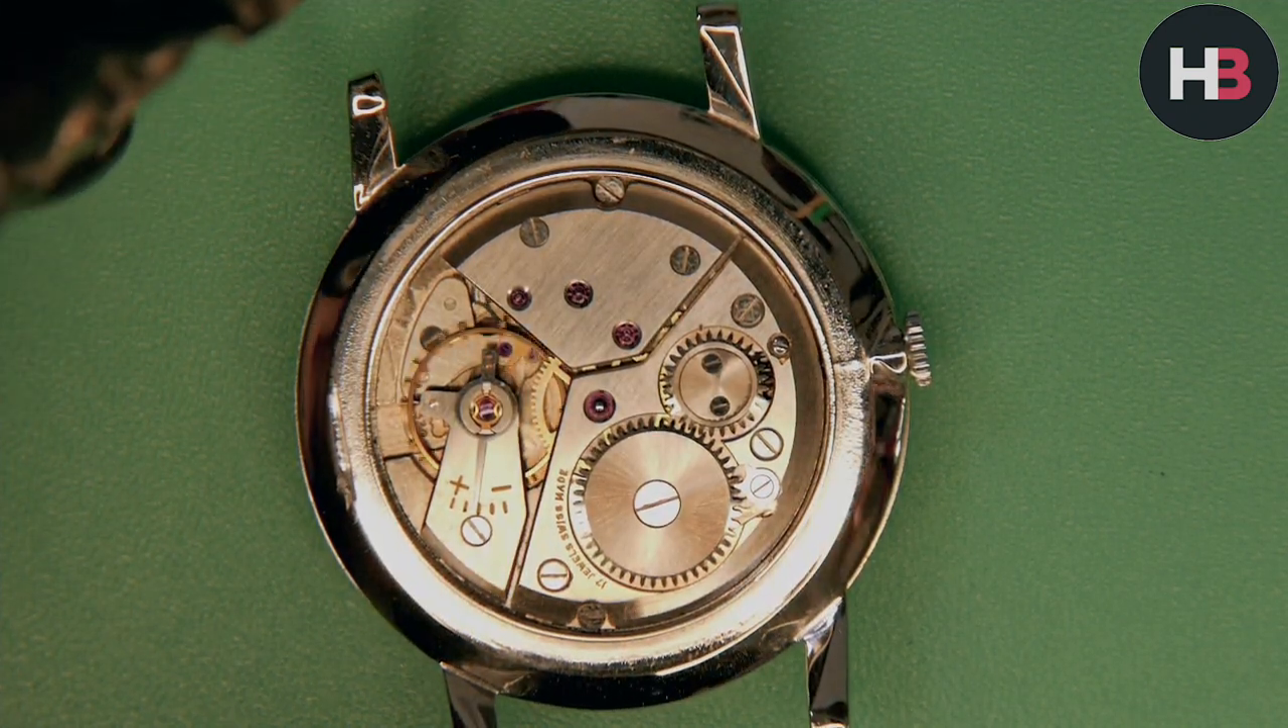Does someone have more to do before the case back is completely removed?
No.